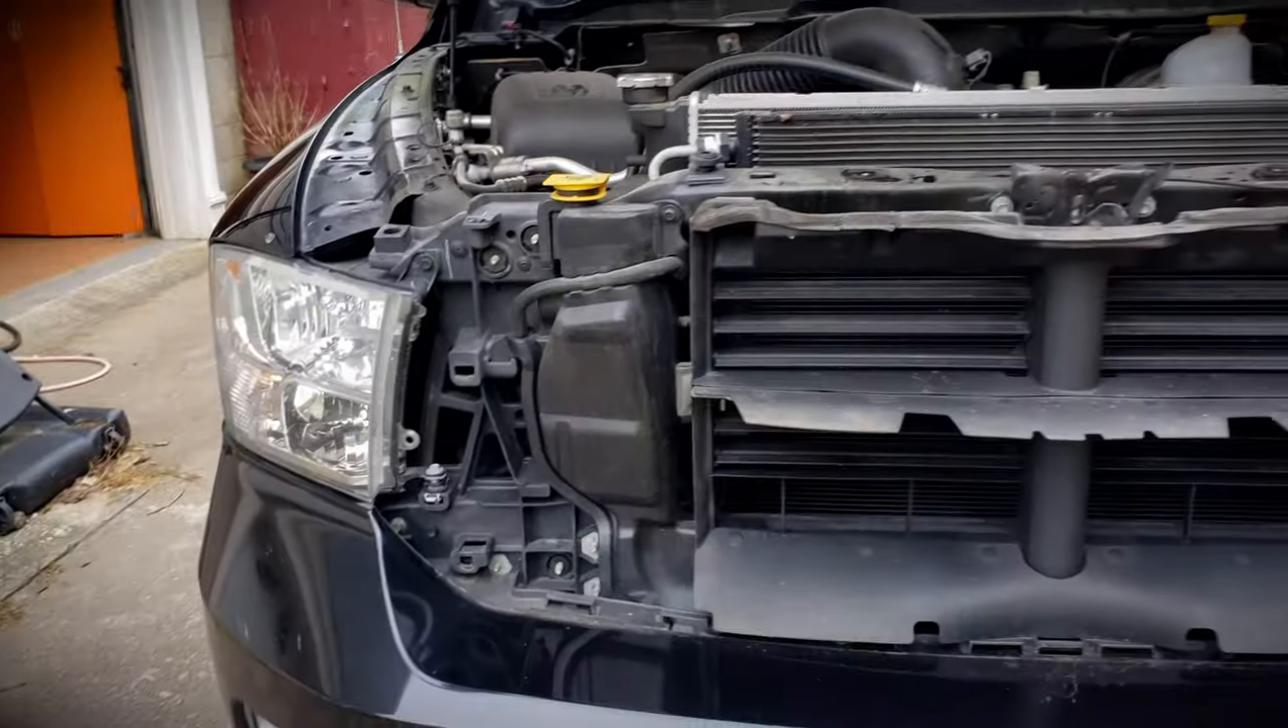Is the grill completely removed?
Yes.